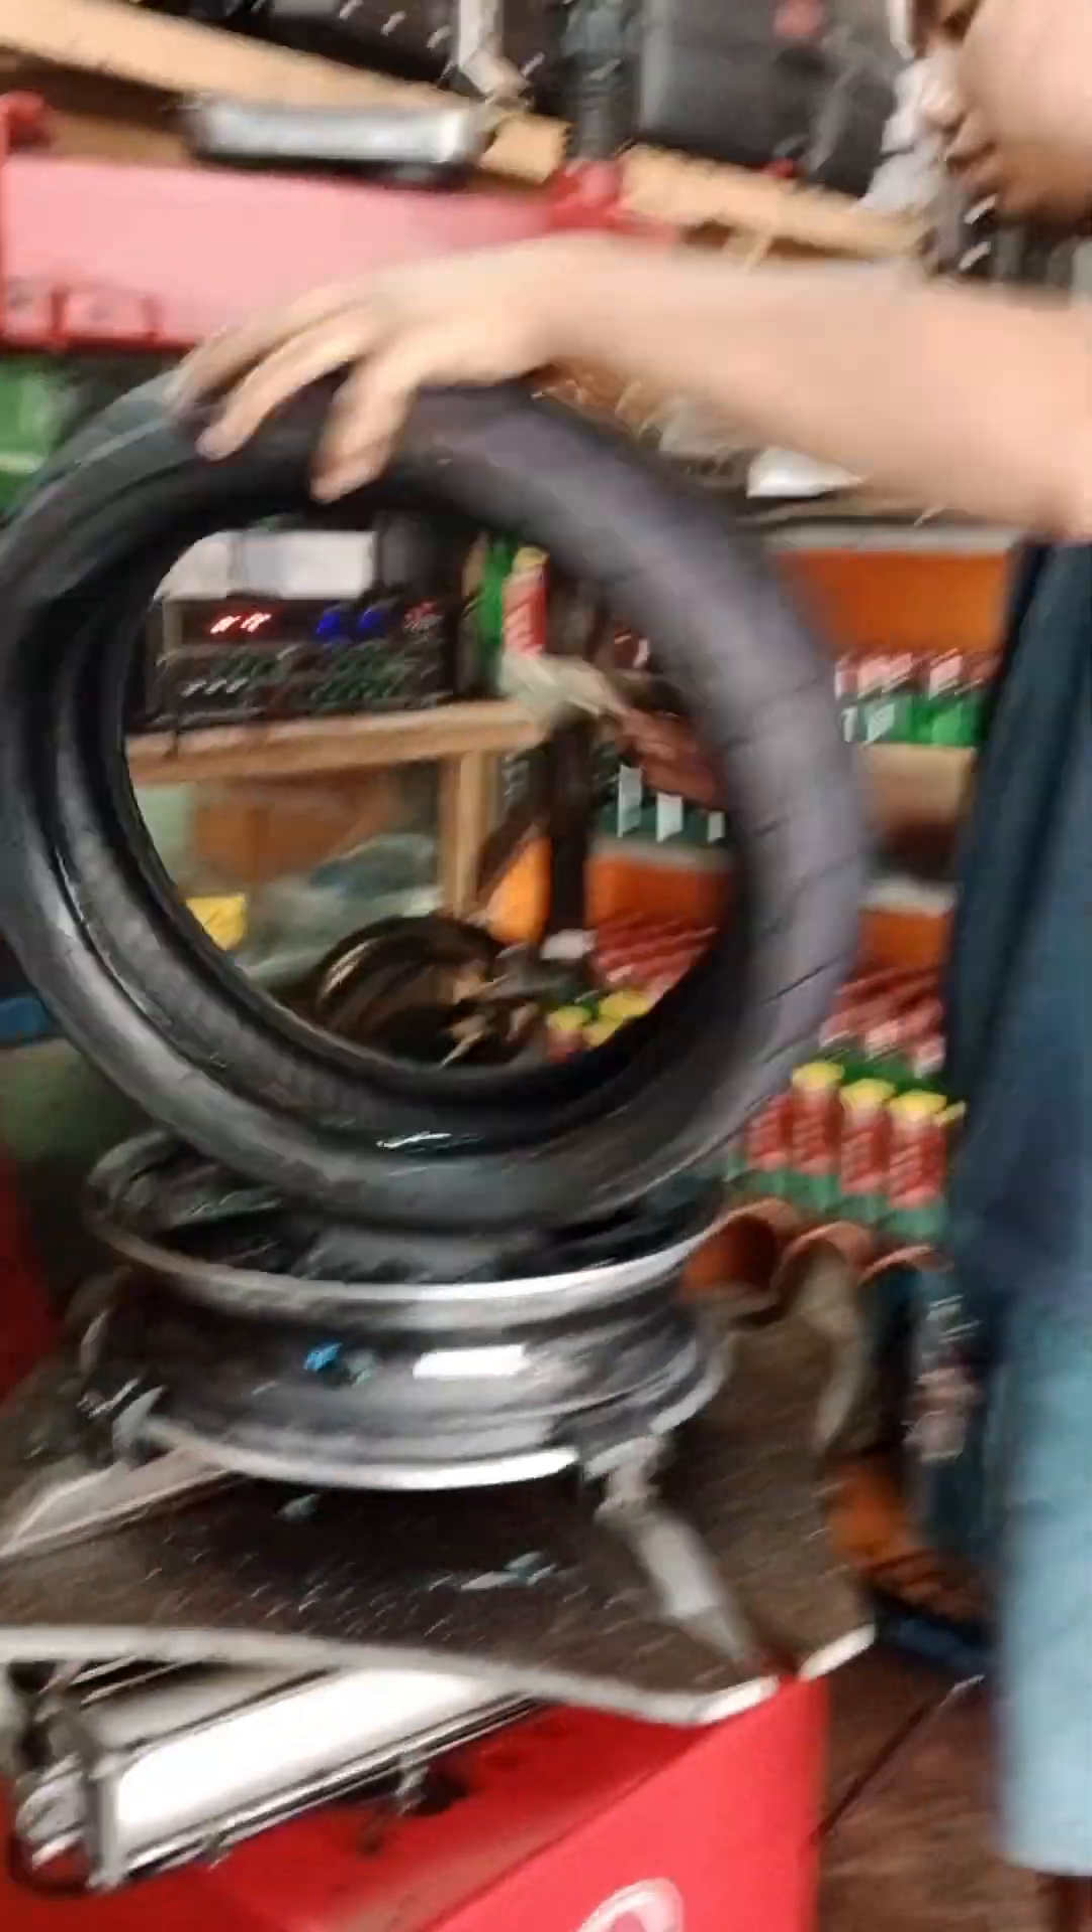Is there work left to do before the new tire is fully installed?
Yes.